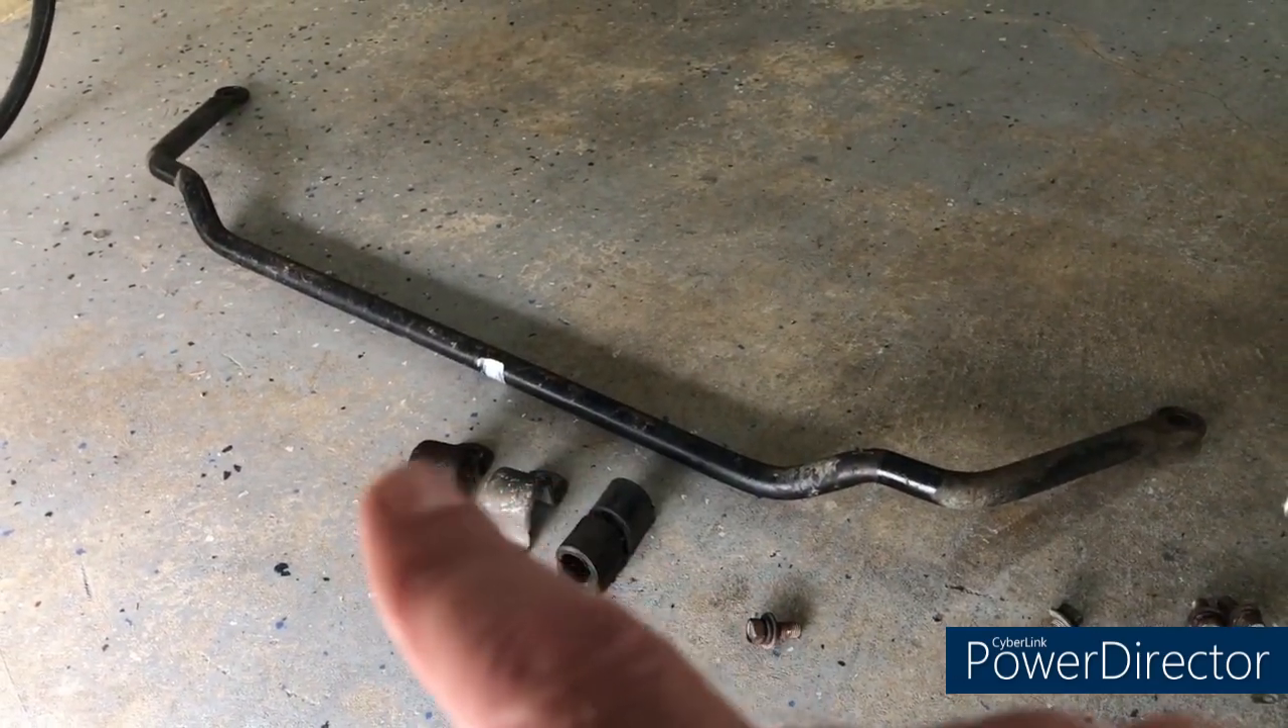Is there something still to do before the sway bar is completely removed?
No.